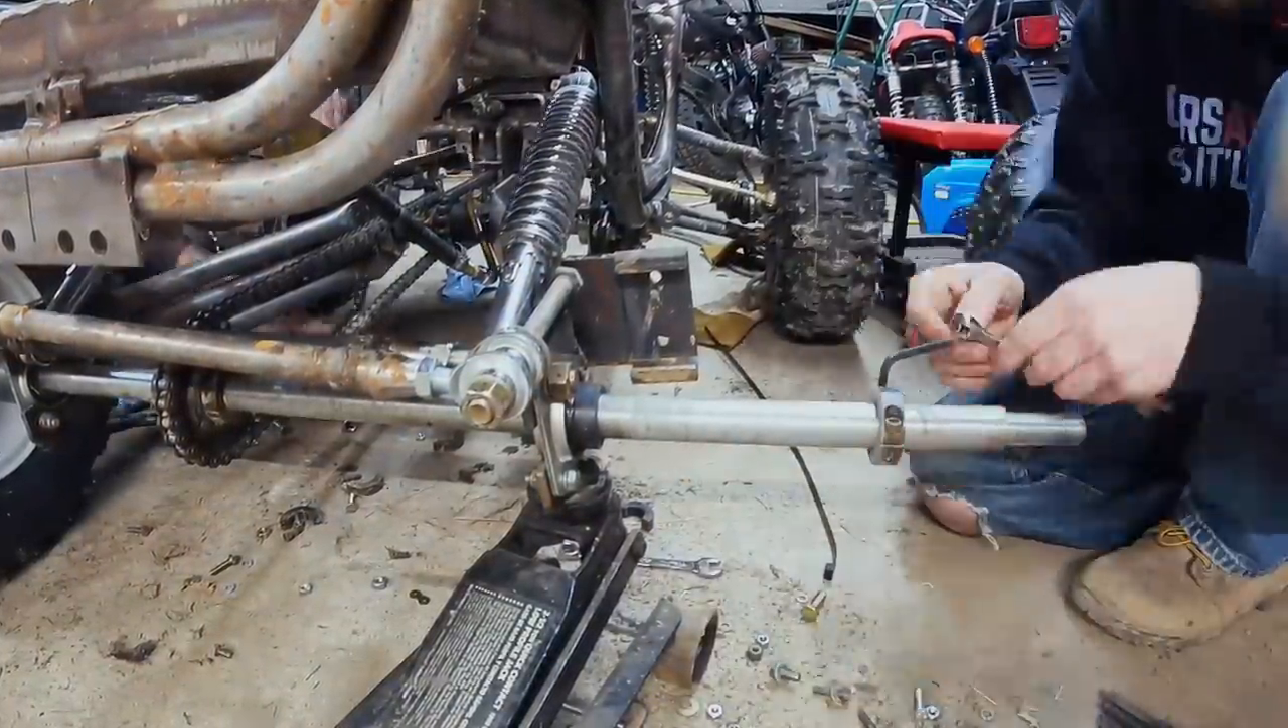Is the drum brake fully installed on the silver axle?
No.